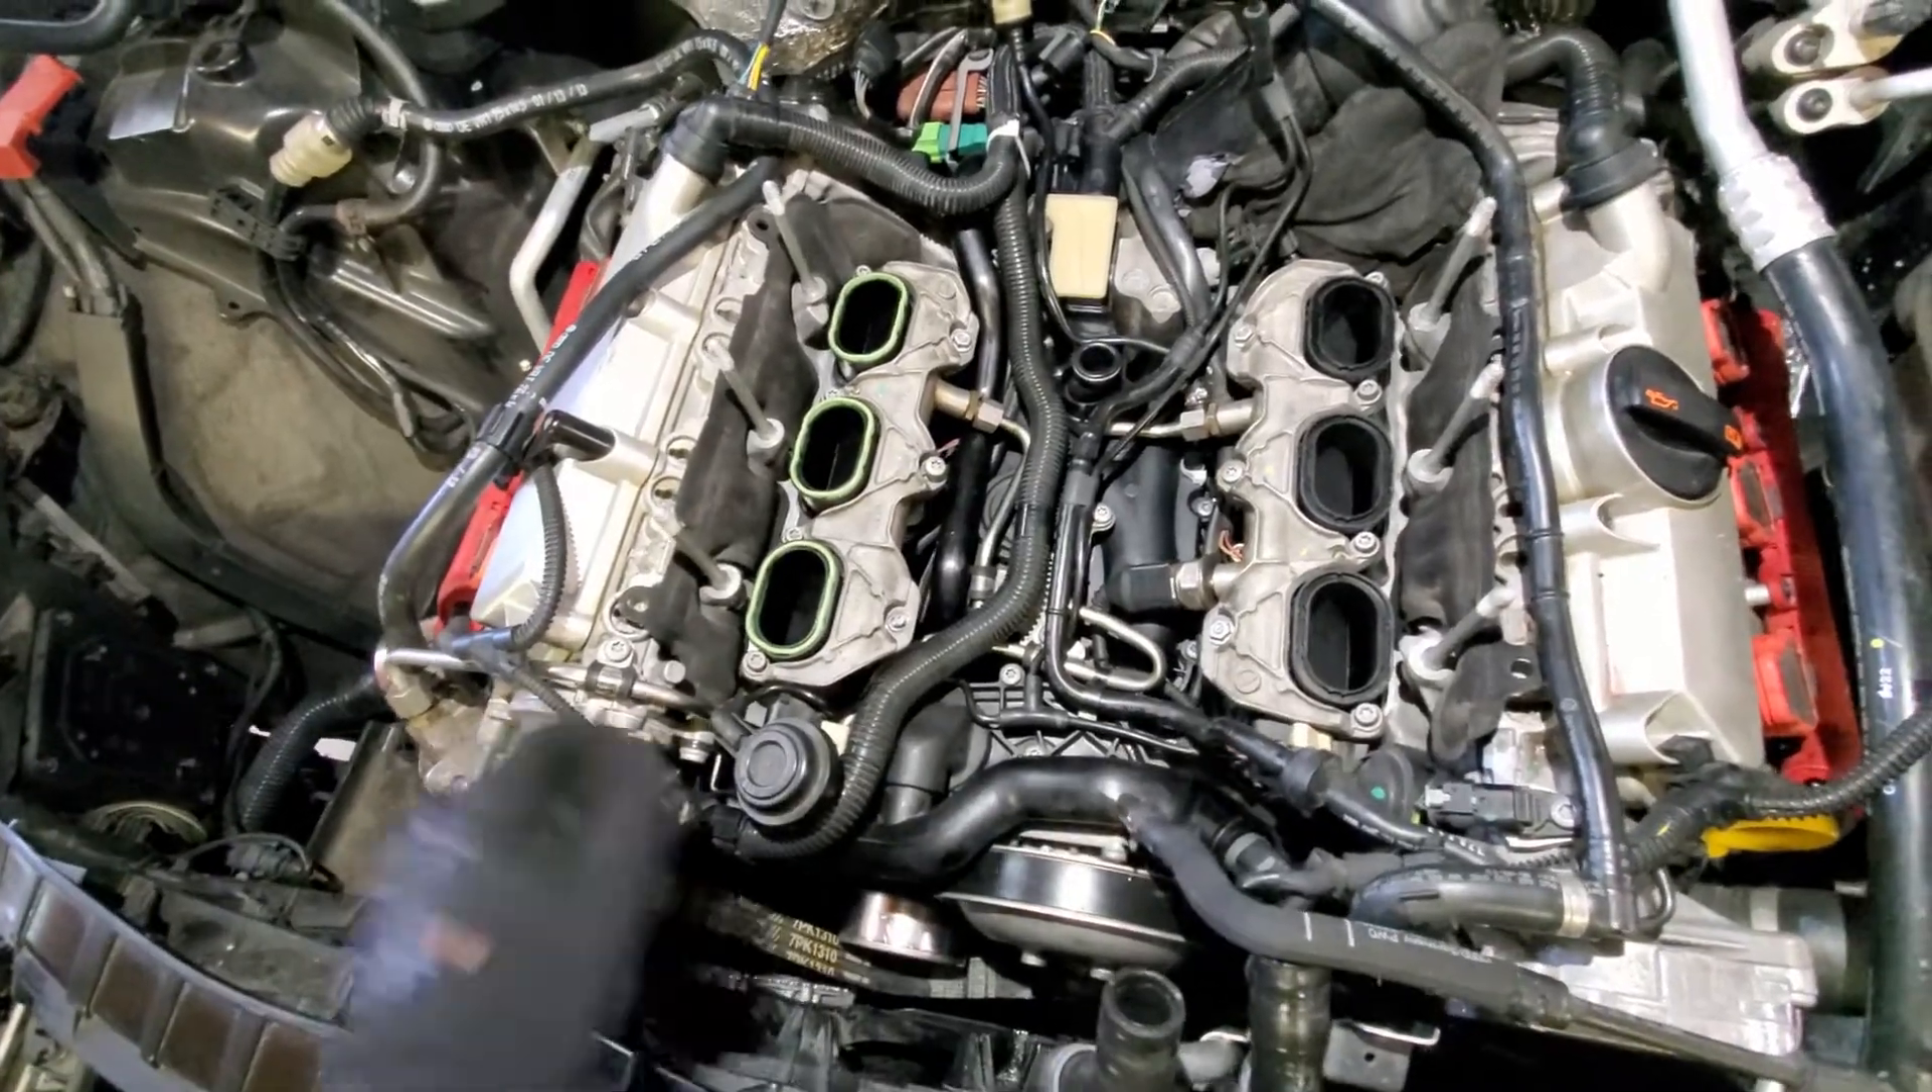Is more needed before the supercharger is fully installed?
Yes.